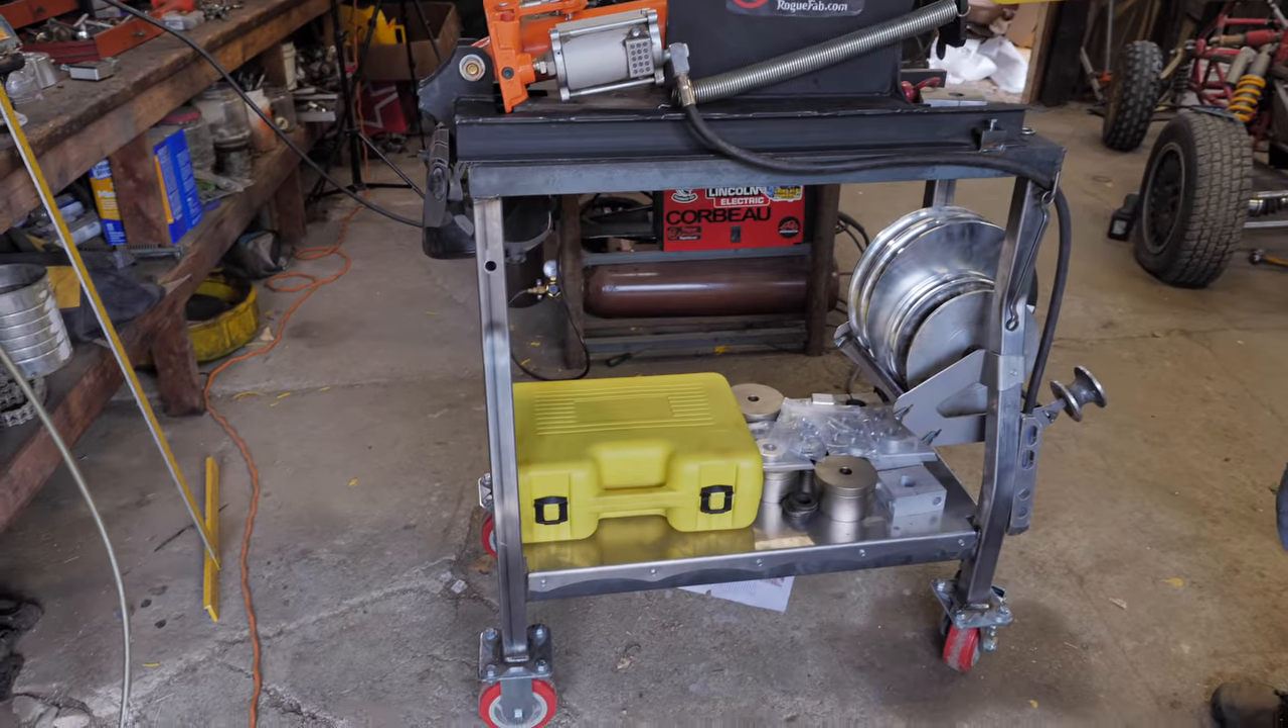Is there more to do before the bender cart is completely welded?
No.